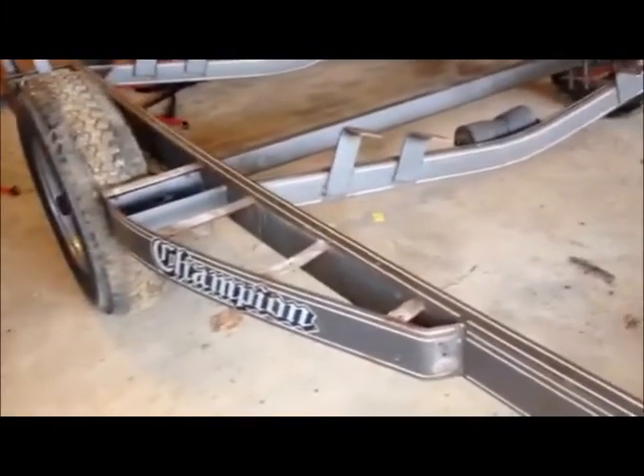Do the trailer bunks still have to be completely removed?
No.